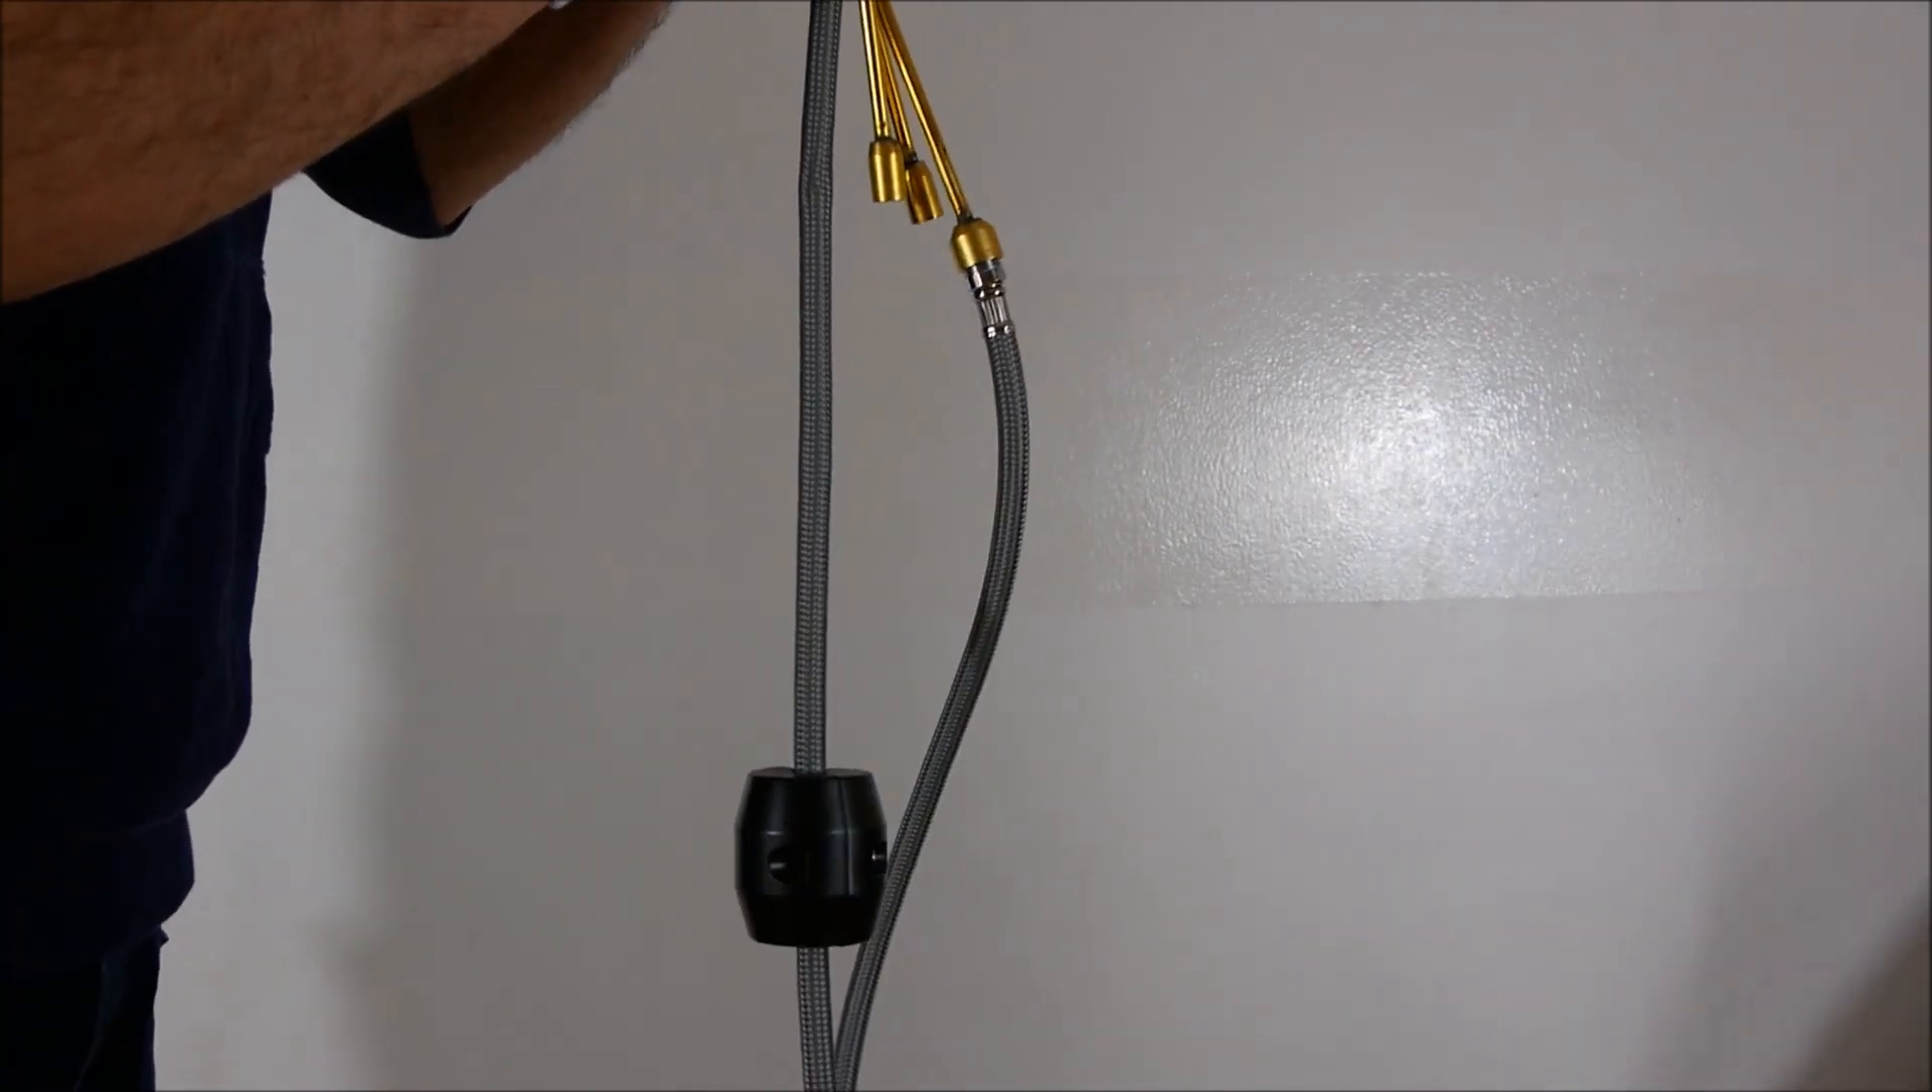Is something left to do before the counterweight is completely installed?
No.